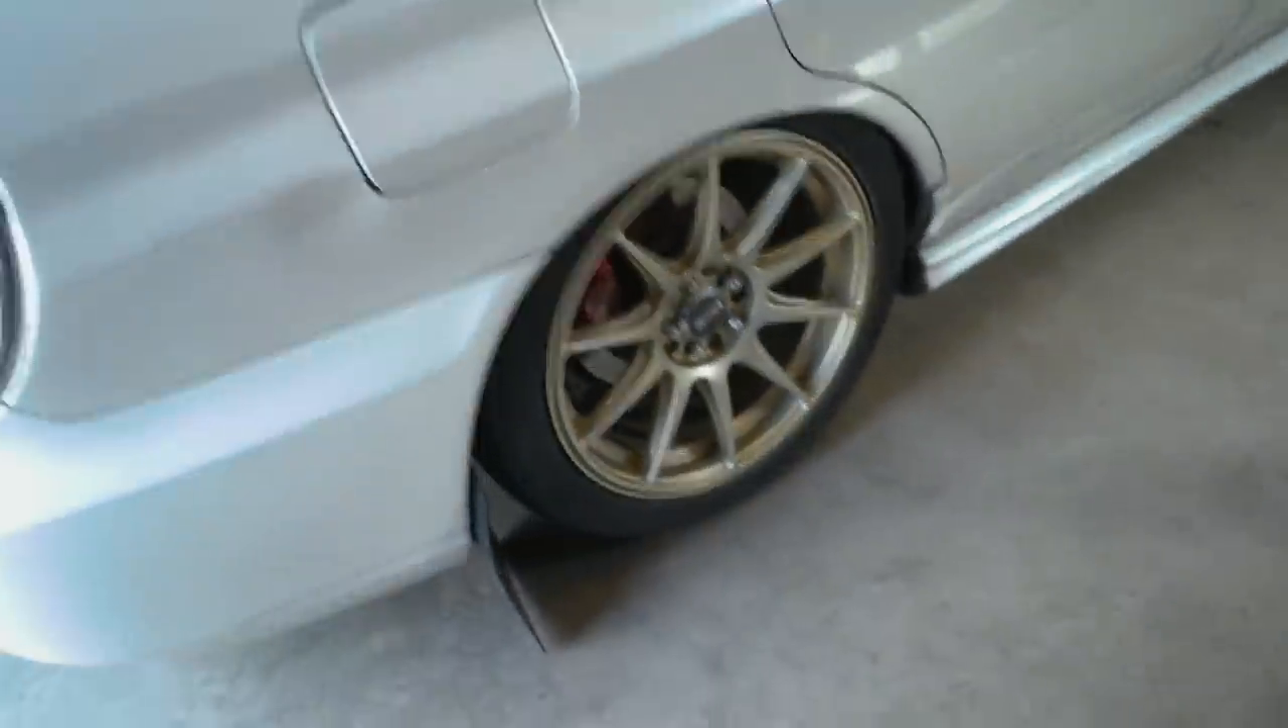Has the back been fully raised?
No.